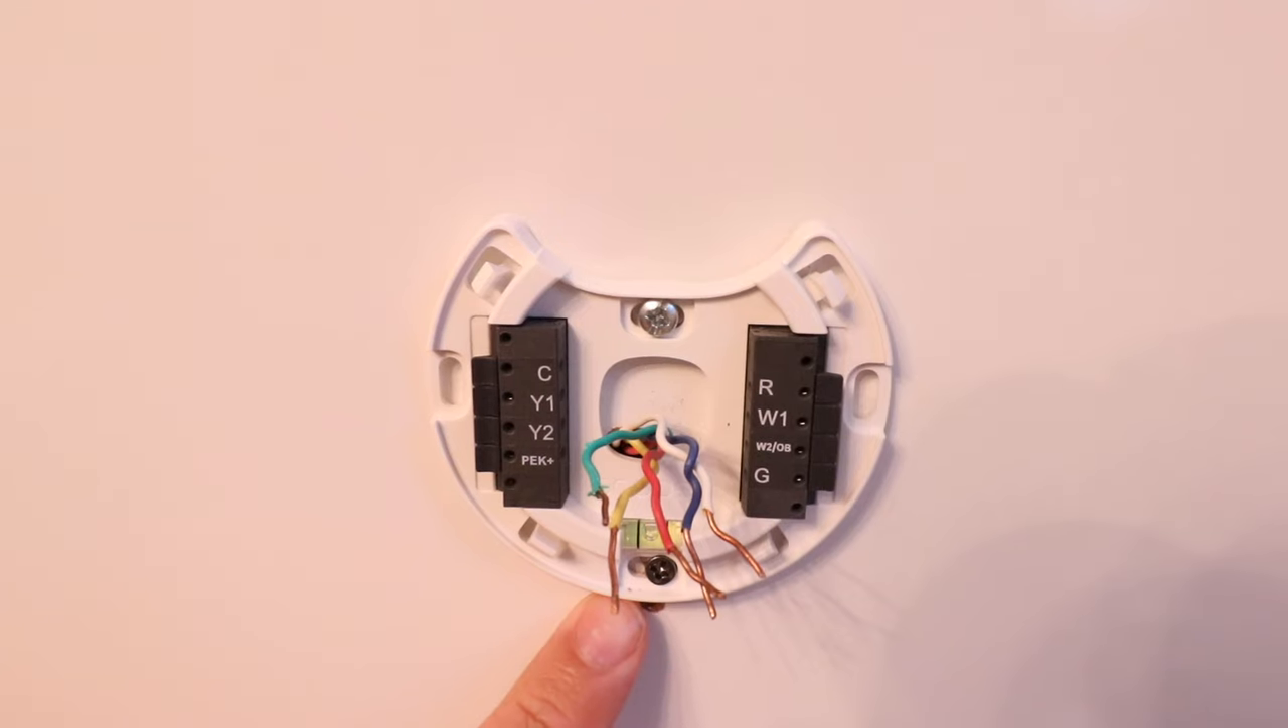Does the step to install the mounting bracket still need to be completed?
No.